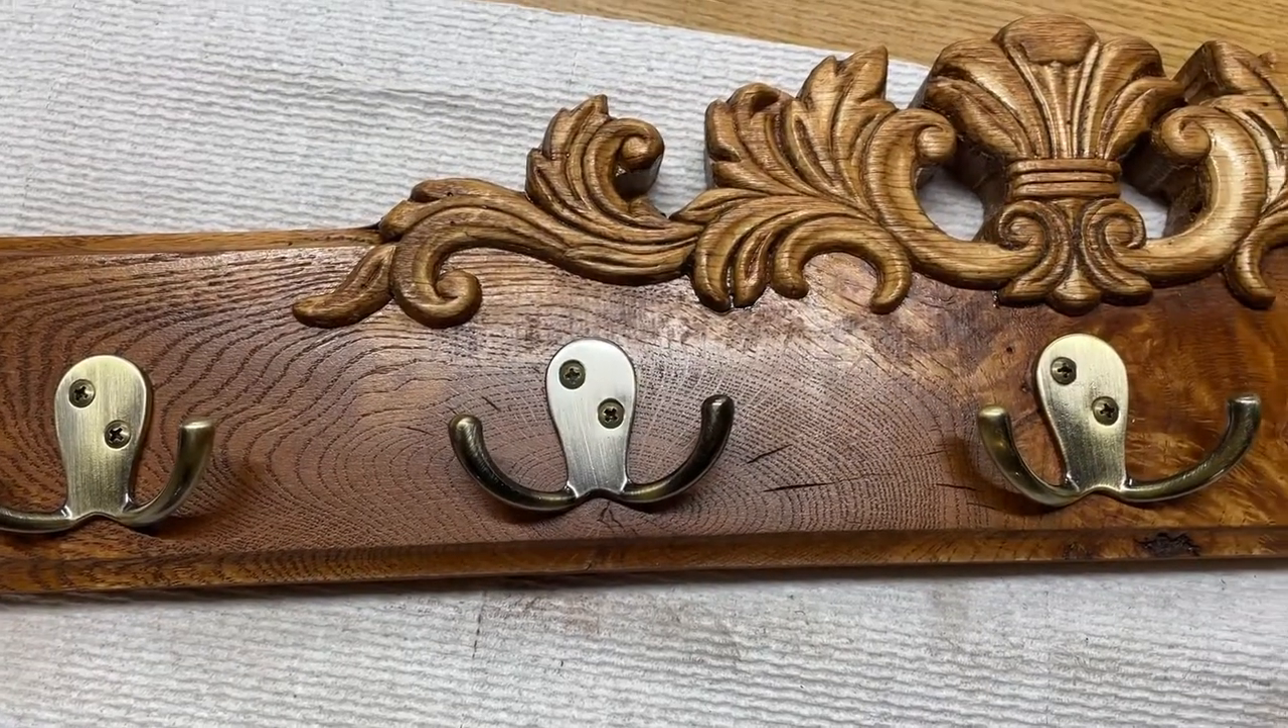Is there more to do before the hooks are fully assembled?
No.